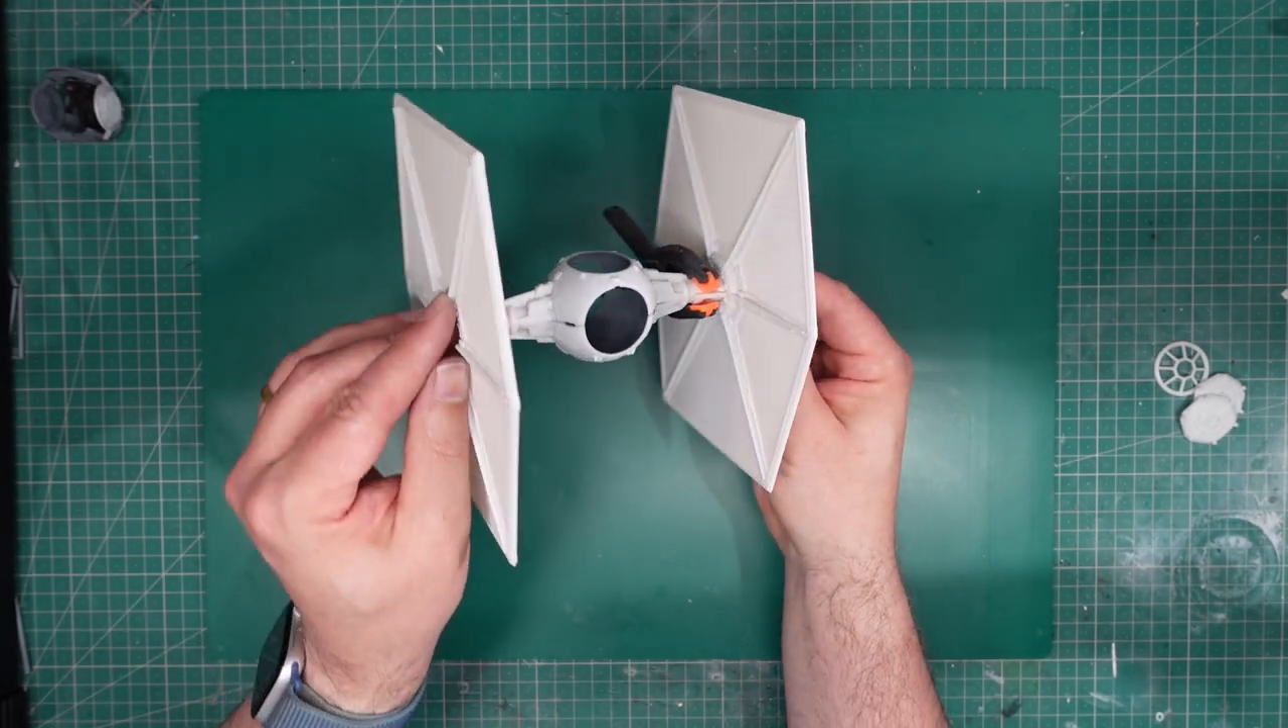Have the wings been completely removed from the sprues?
Yes.